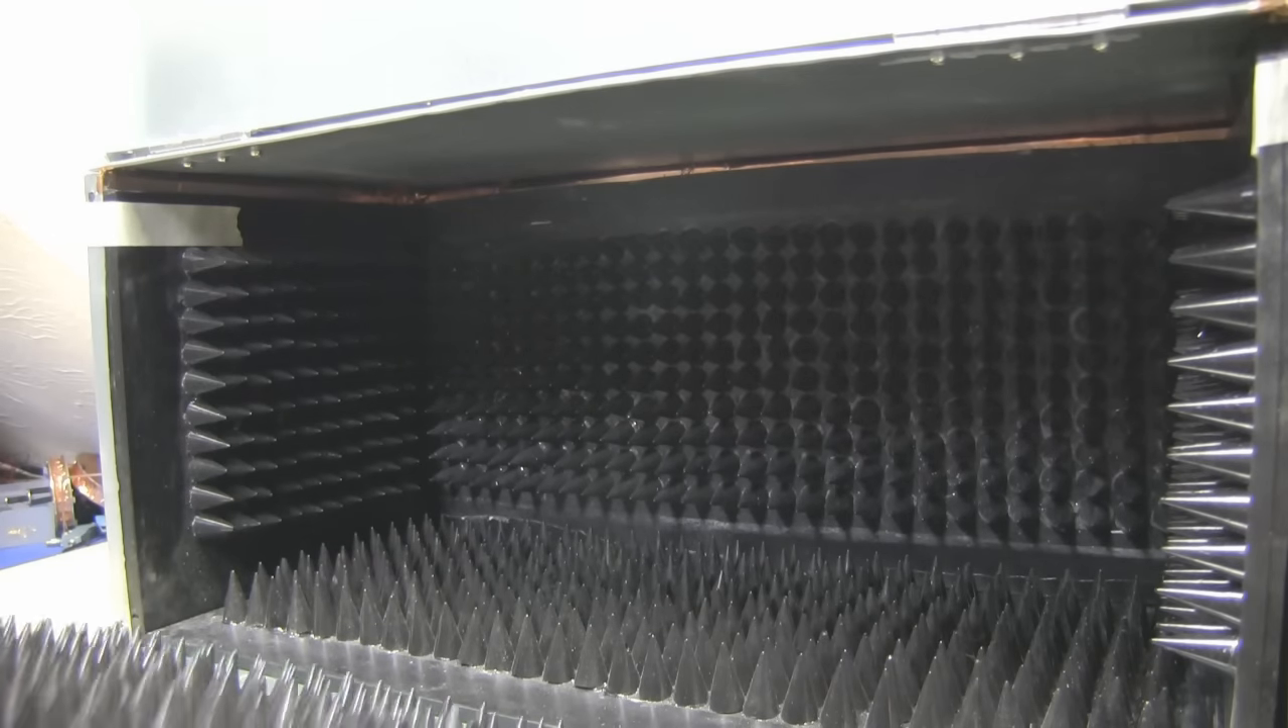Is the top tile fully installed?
No.